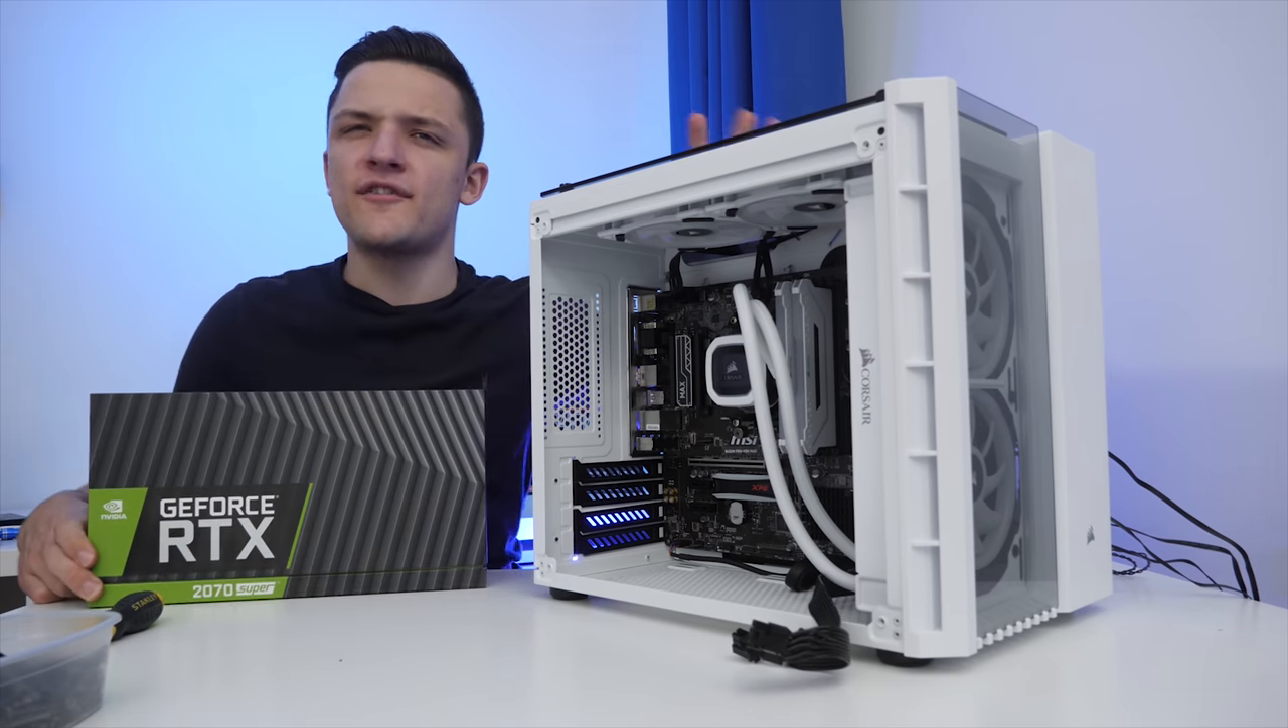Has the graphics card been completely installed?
No.